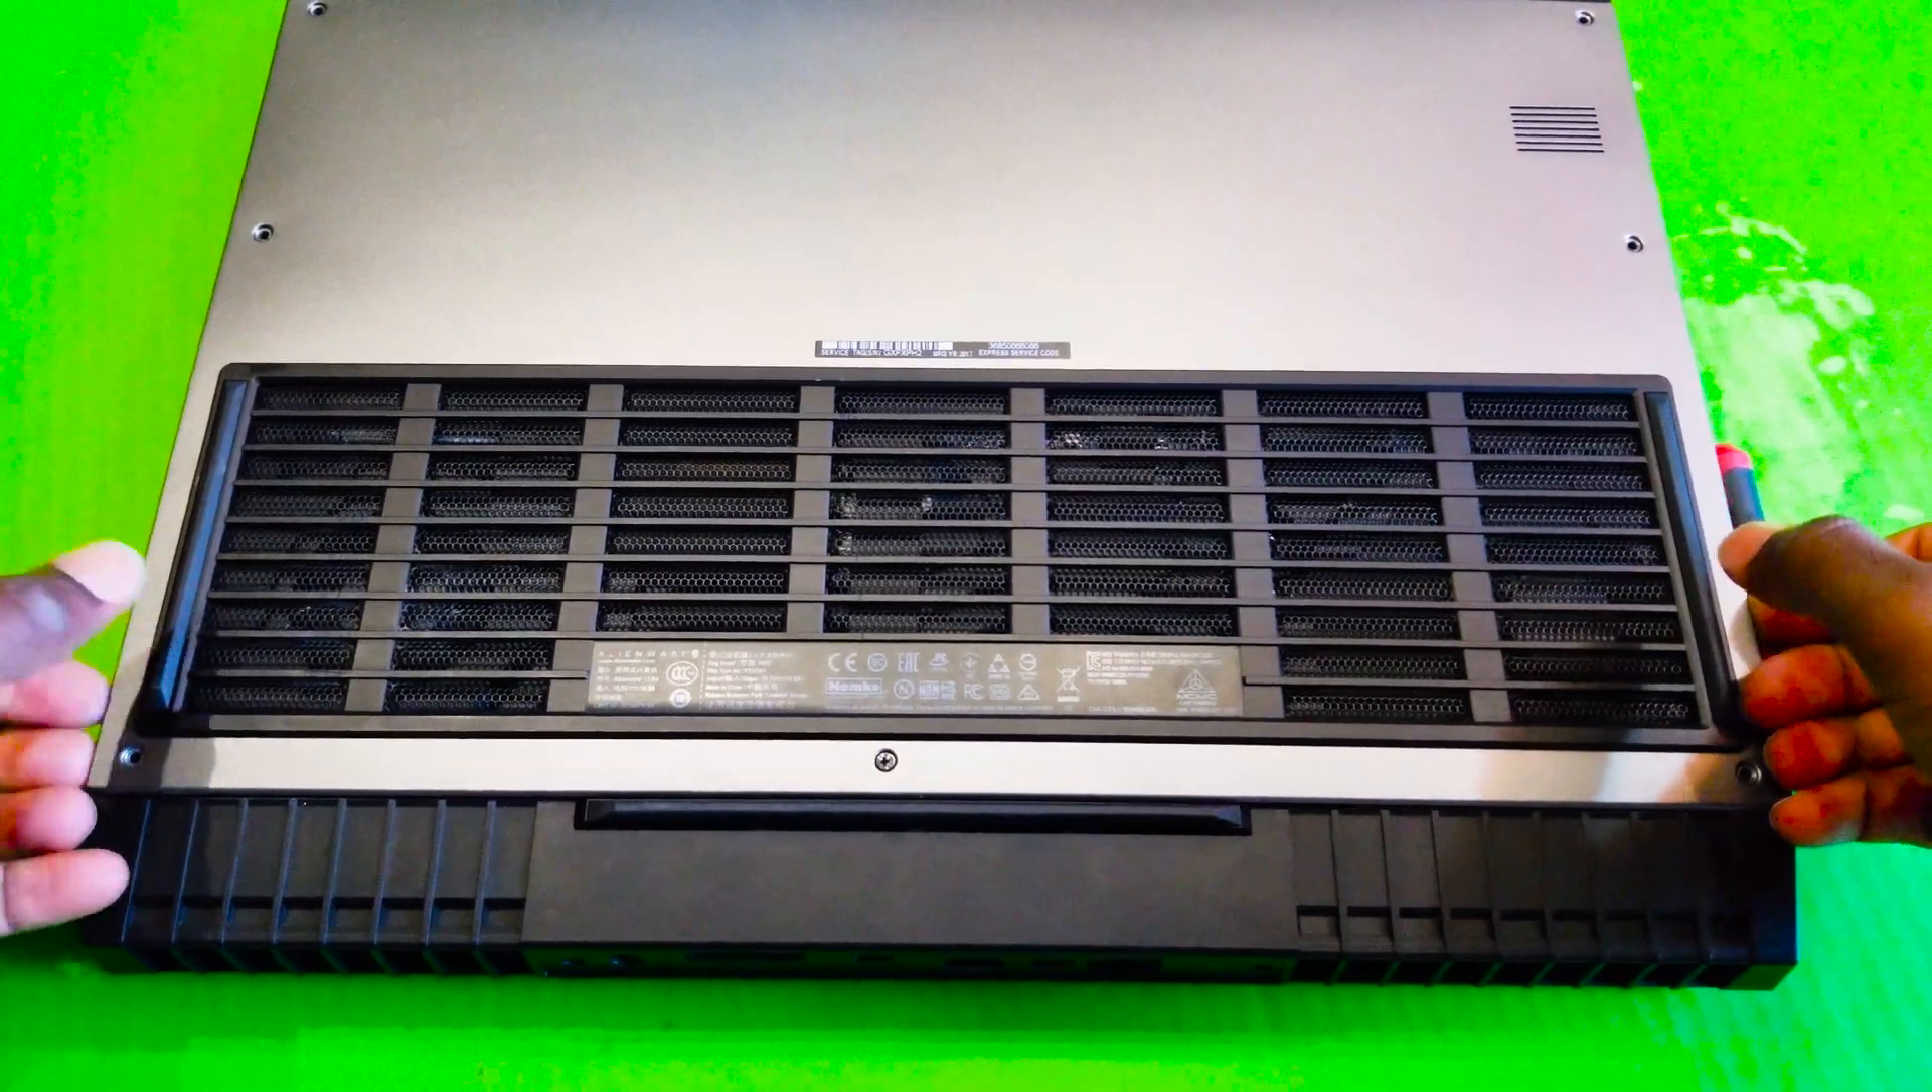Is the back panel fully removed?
No.